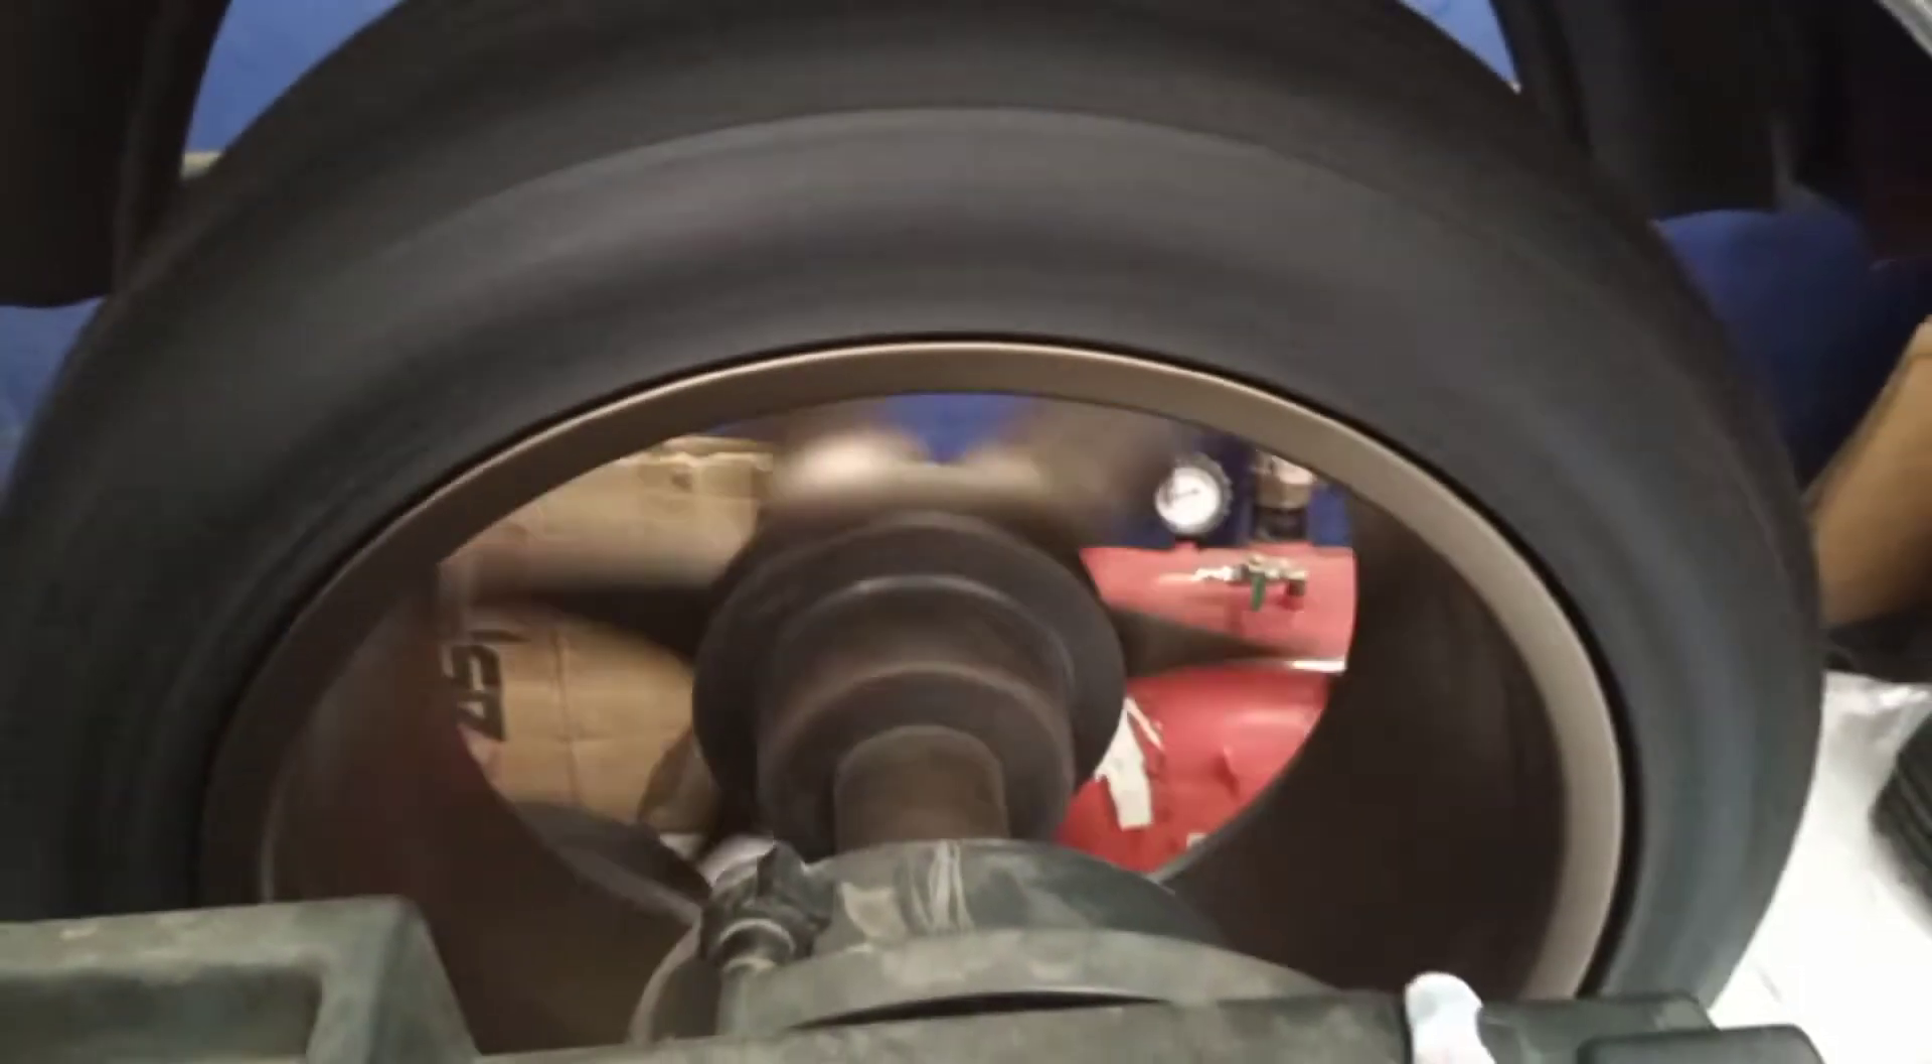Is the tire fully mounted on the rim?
Yes.